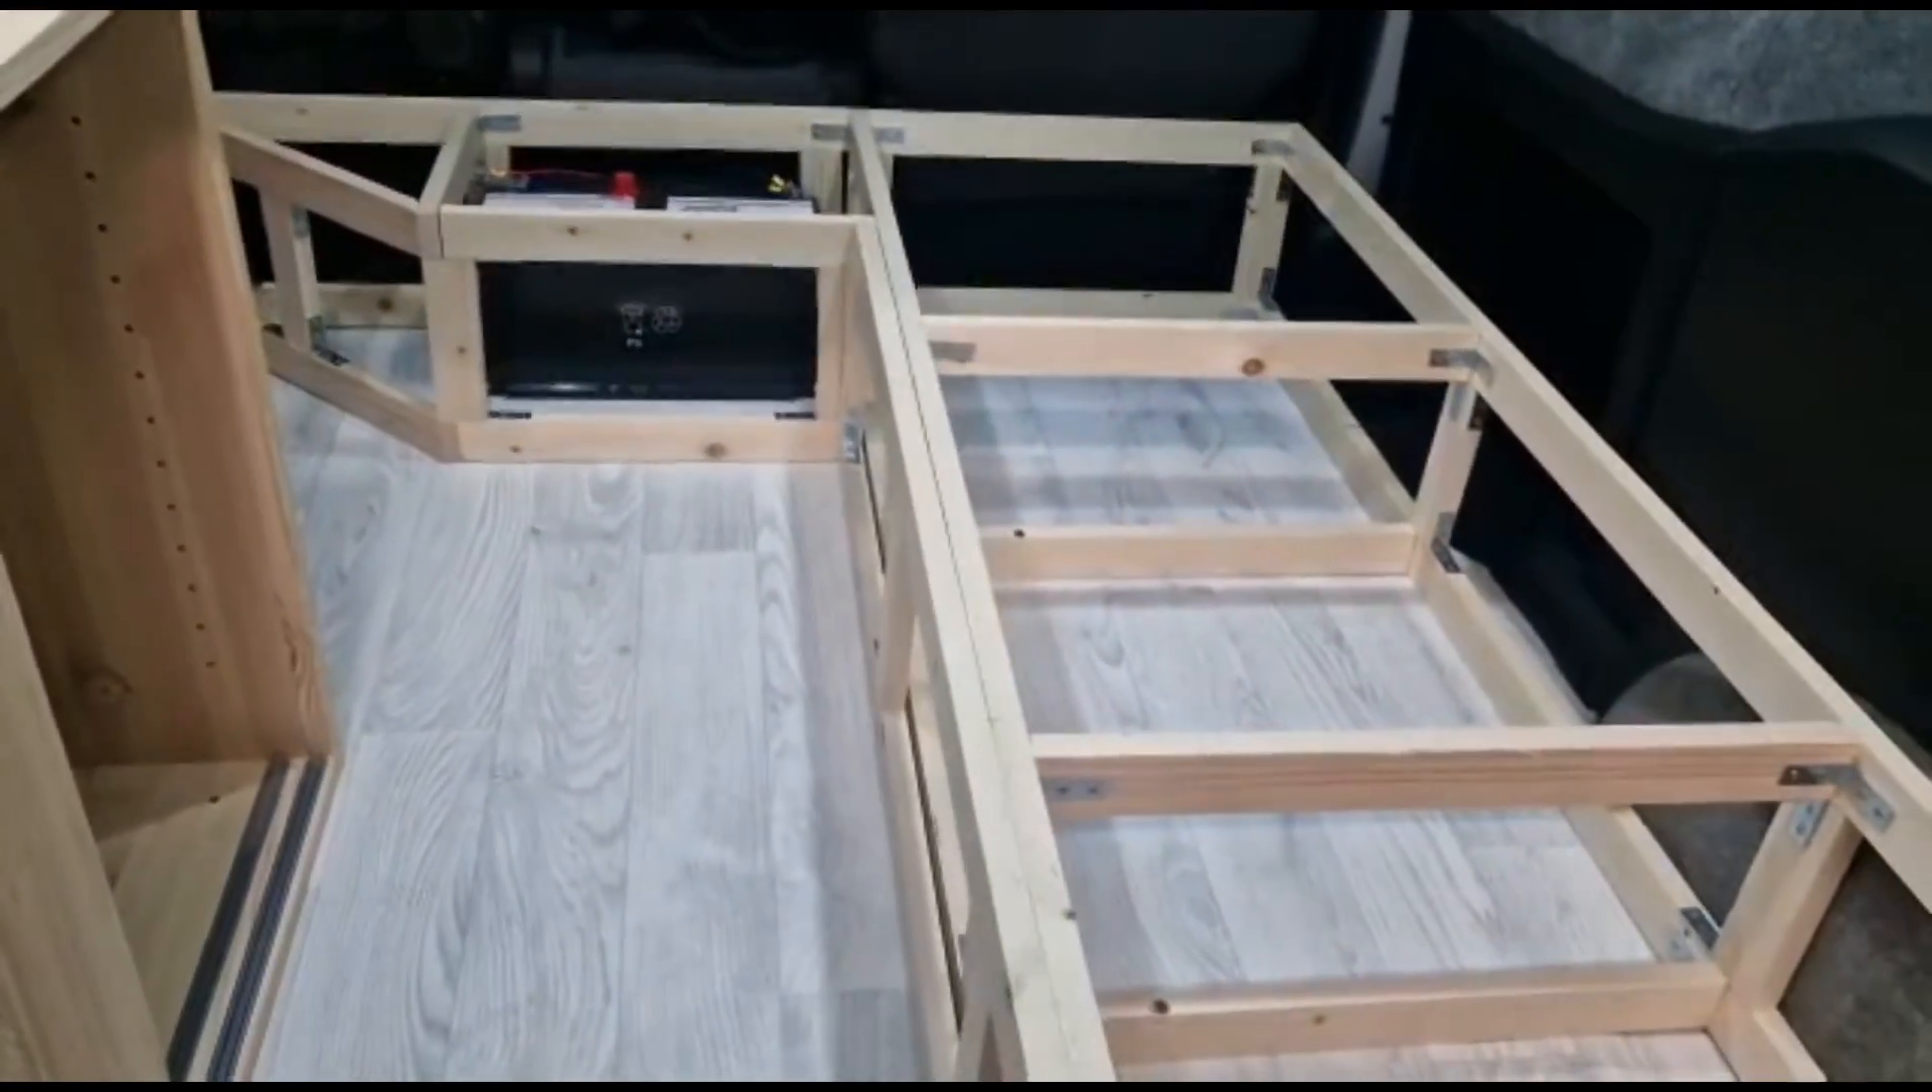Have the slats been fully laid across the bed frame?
No.